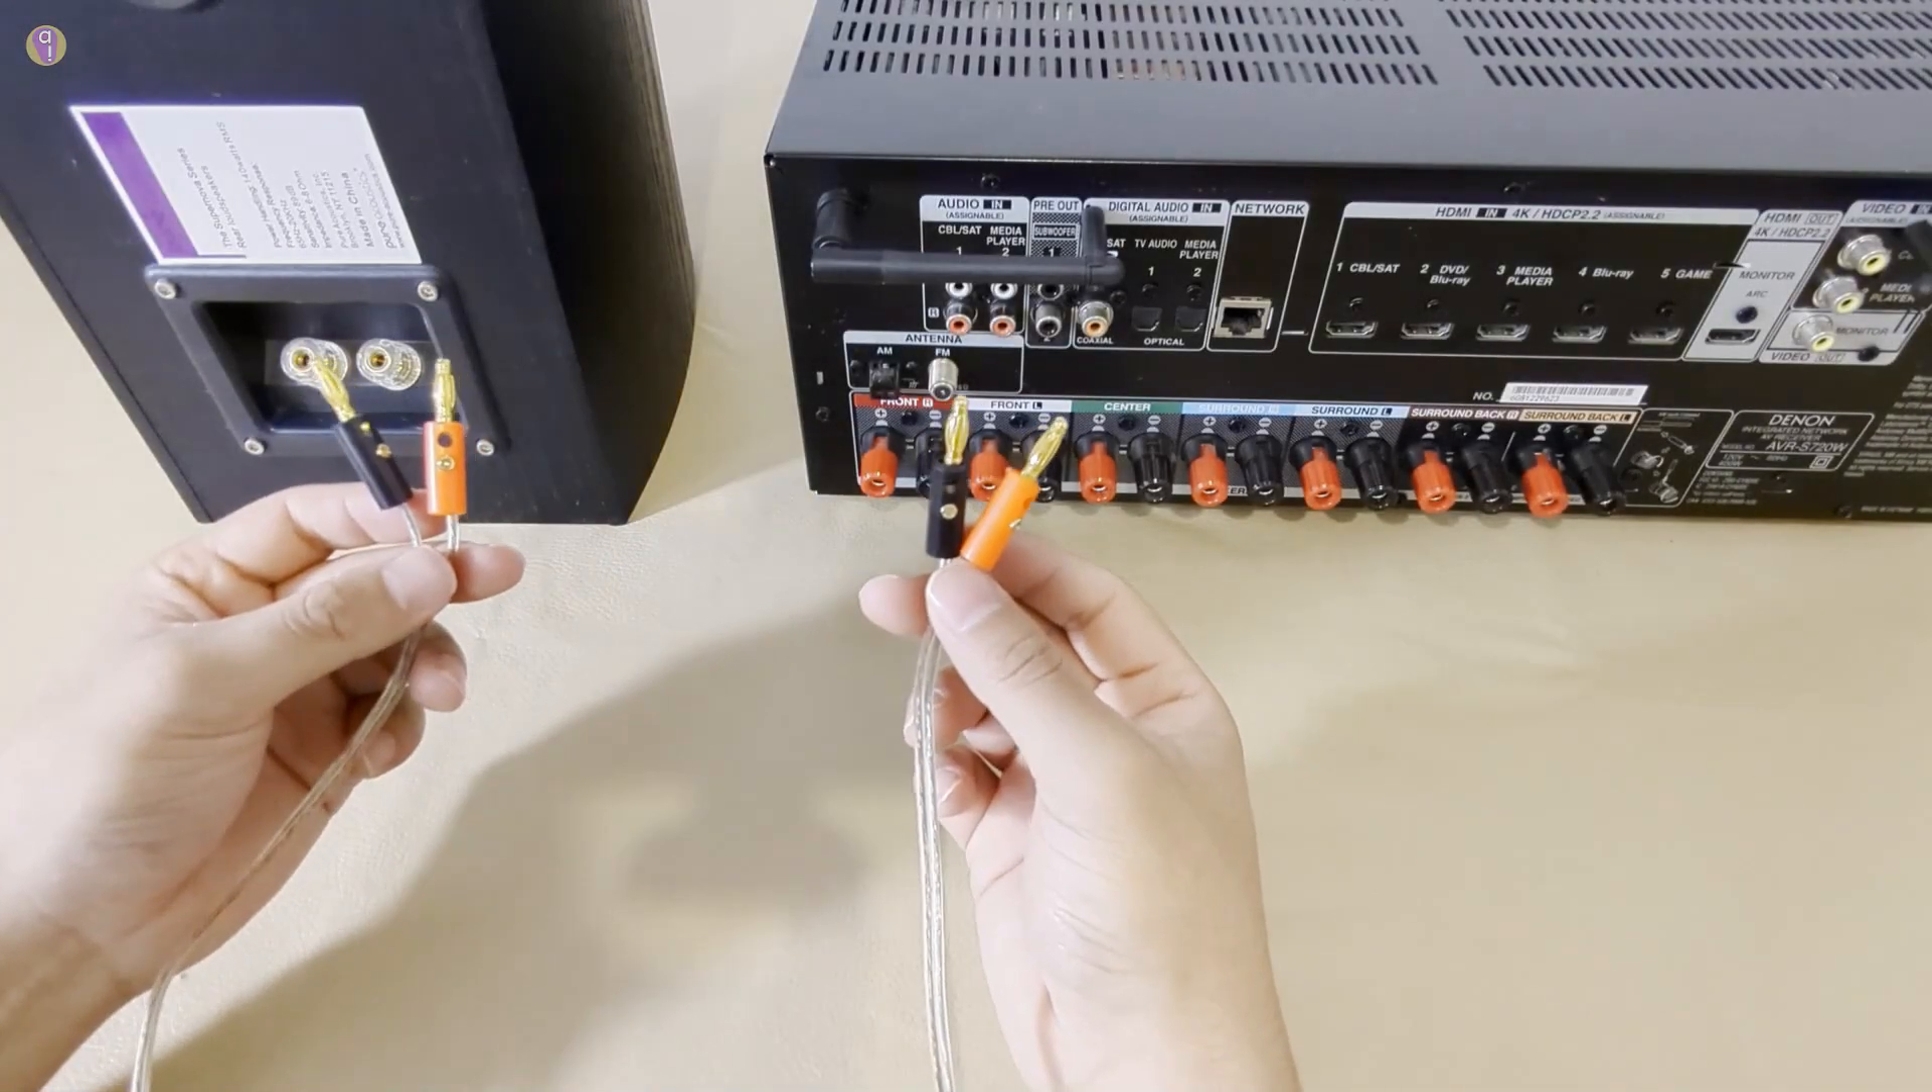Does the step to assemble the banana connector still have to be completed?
No.